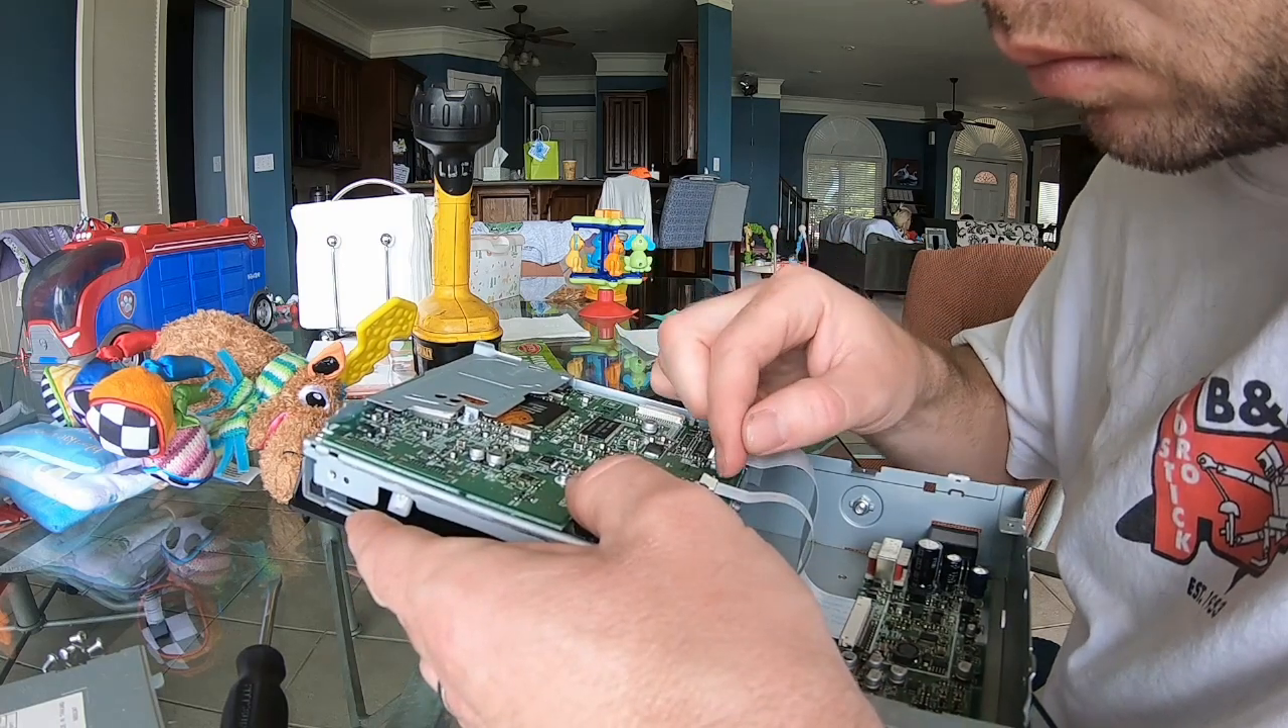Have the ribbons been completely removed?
No.